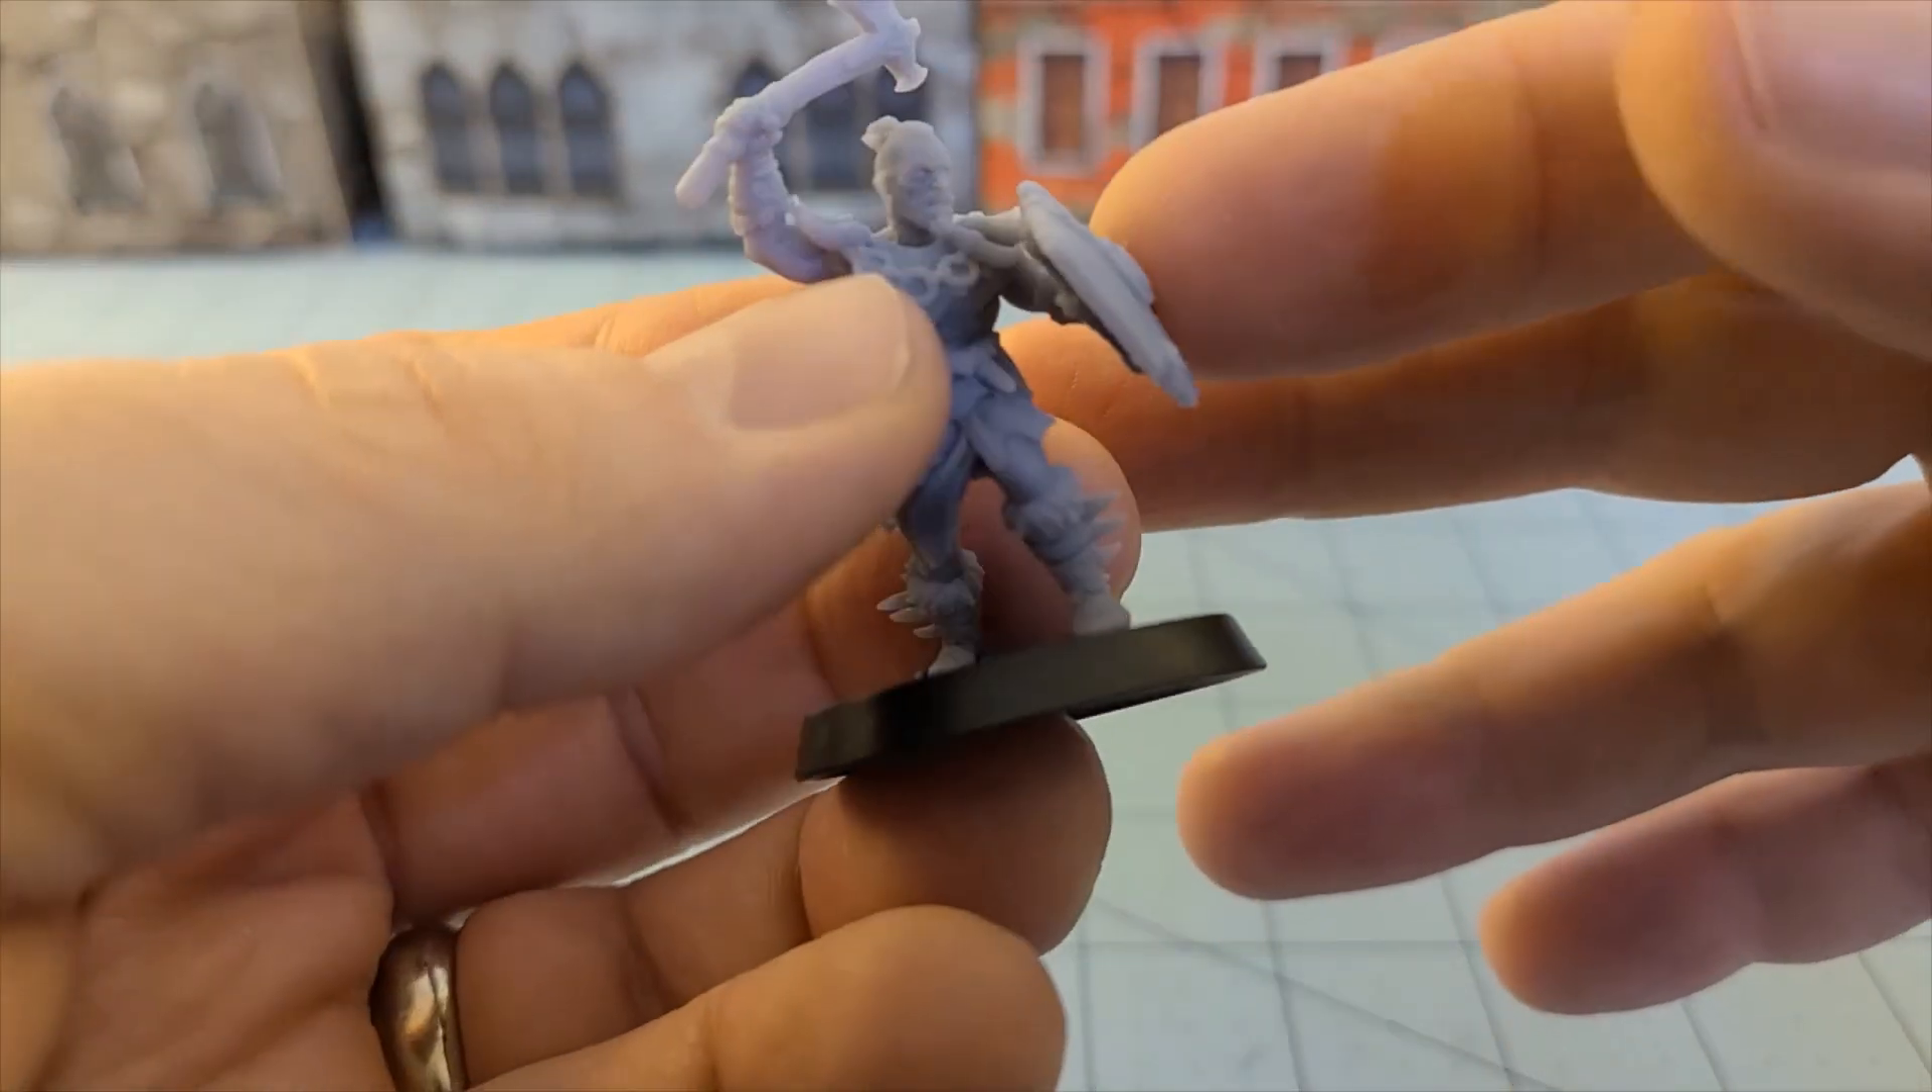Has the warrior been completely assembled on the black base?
Yes.